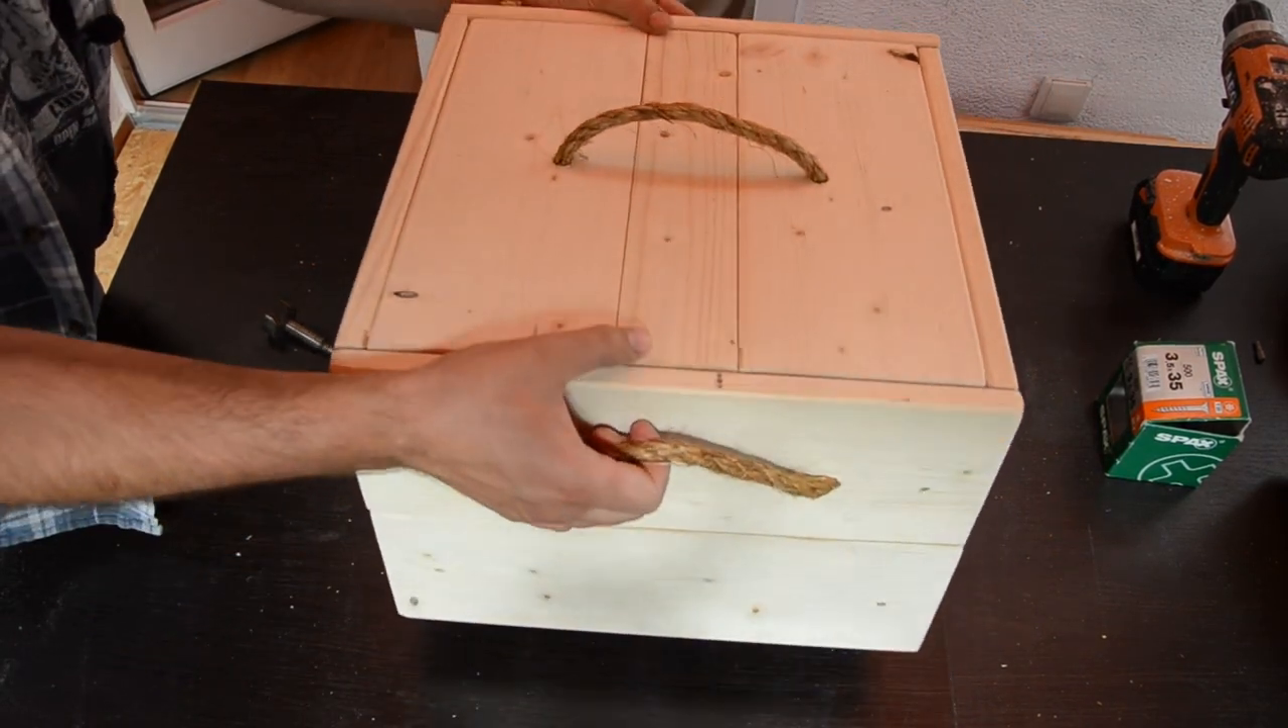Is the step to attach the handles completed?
Yes.